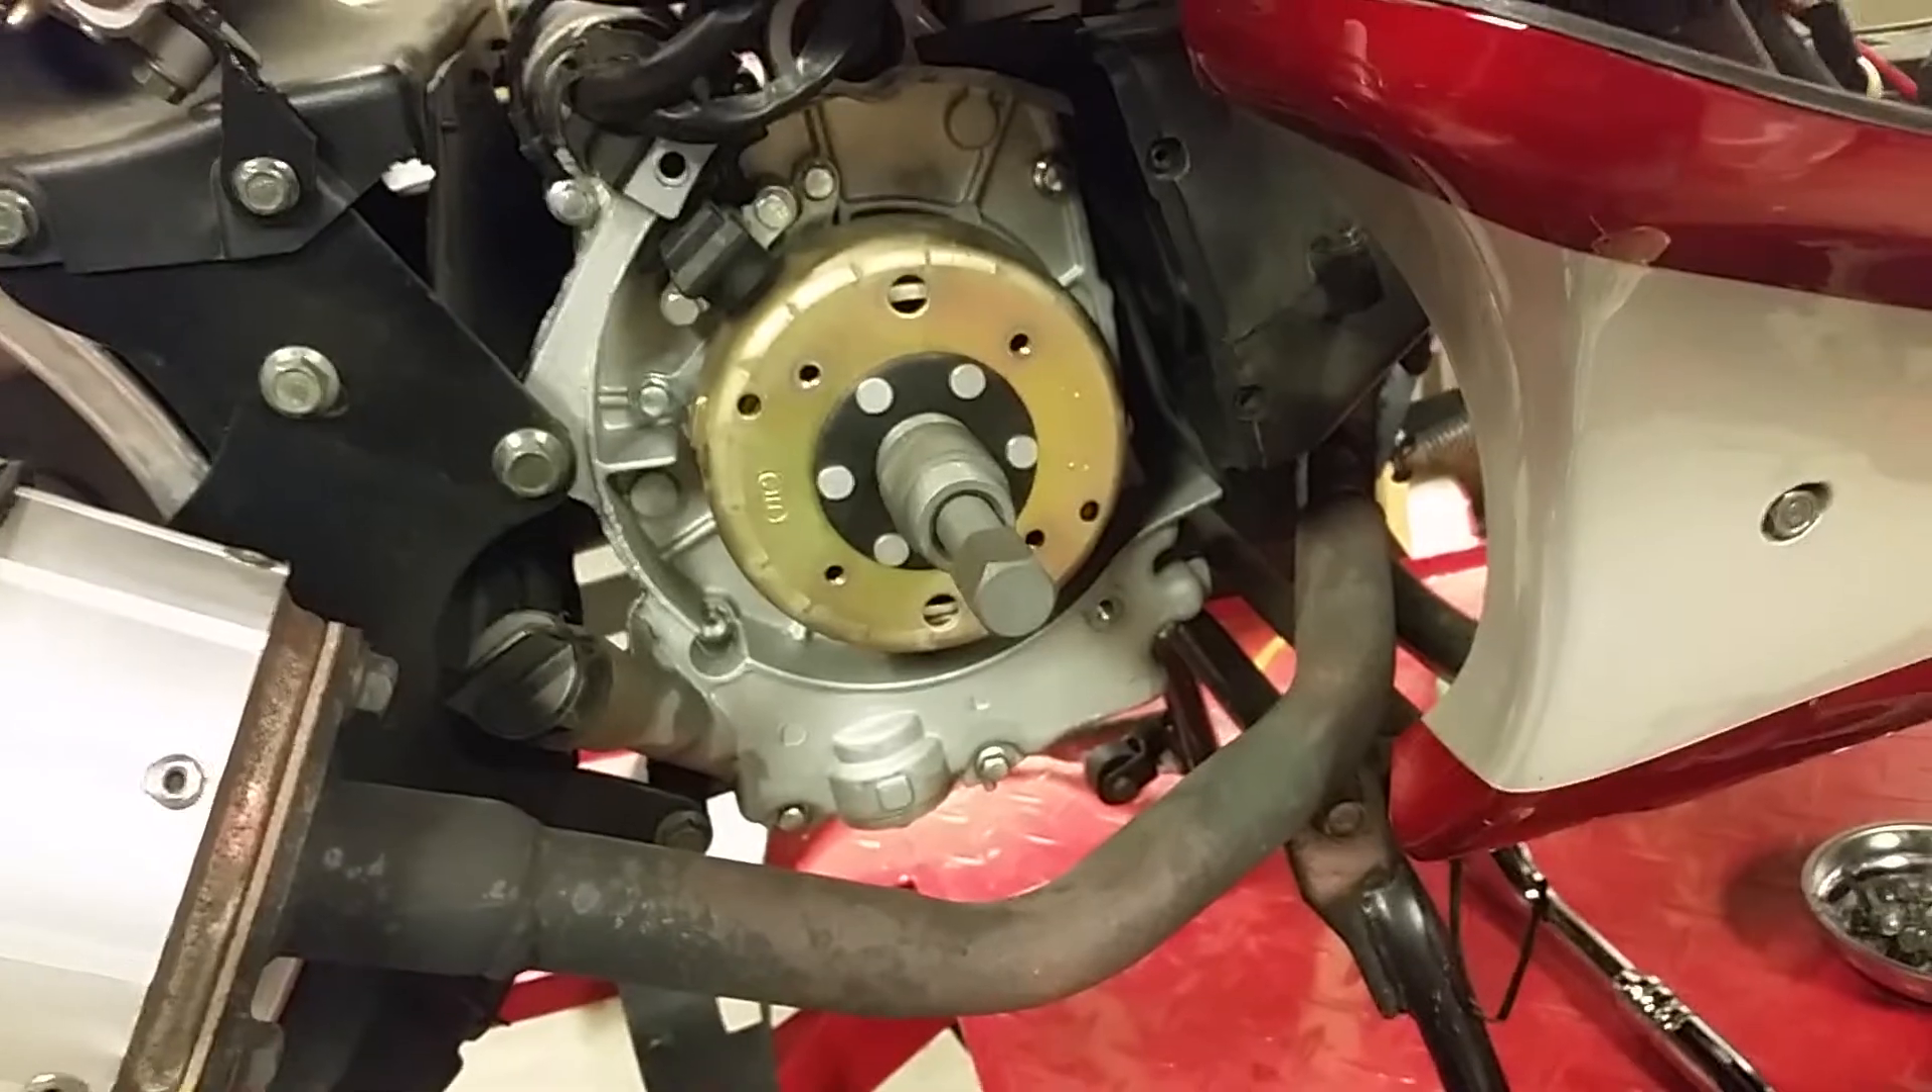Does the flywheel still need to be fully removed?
Yes.